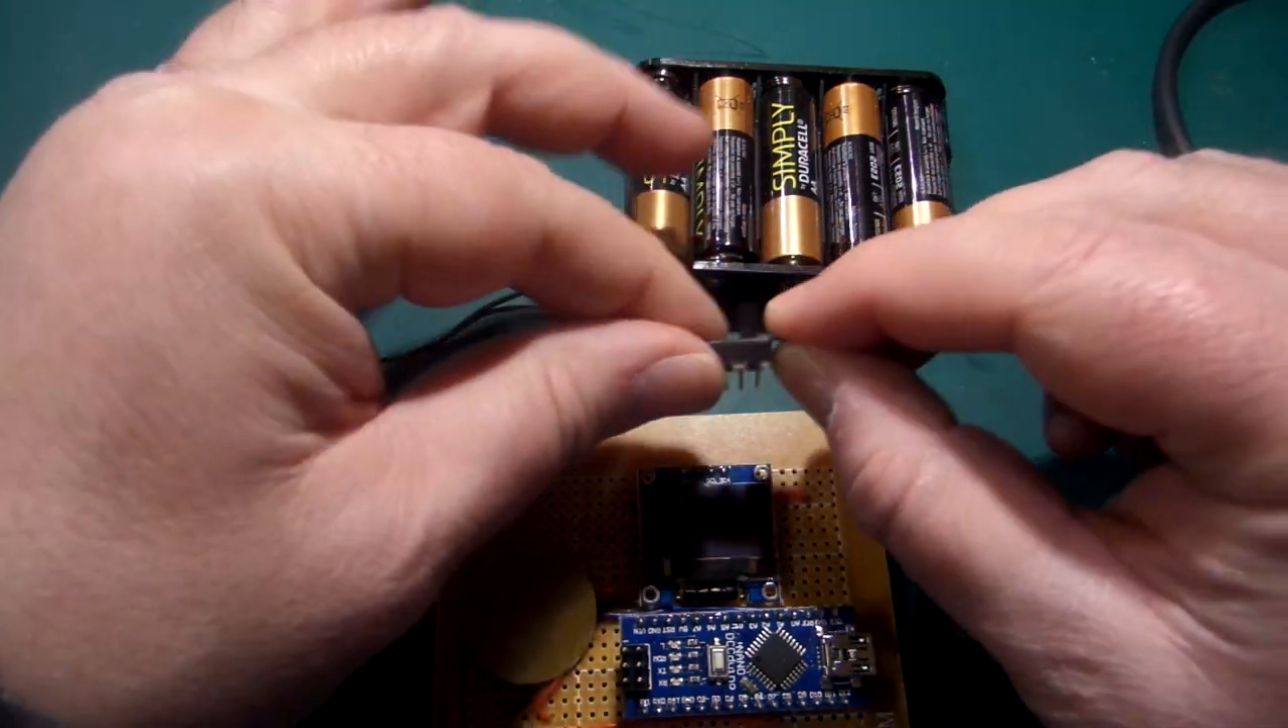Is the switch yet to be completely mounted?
Yes.